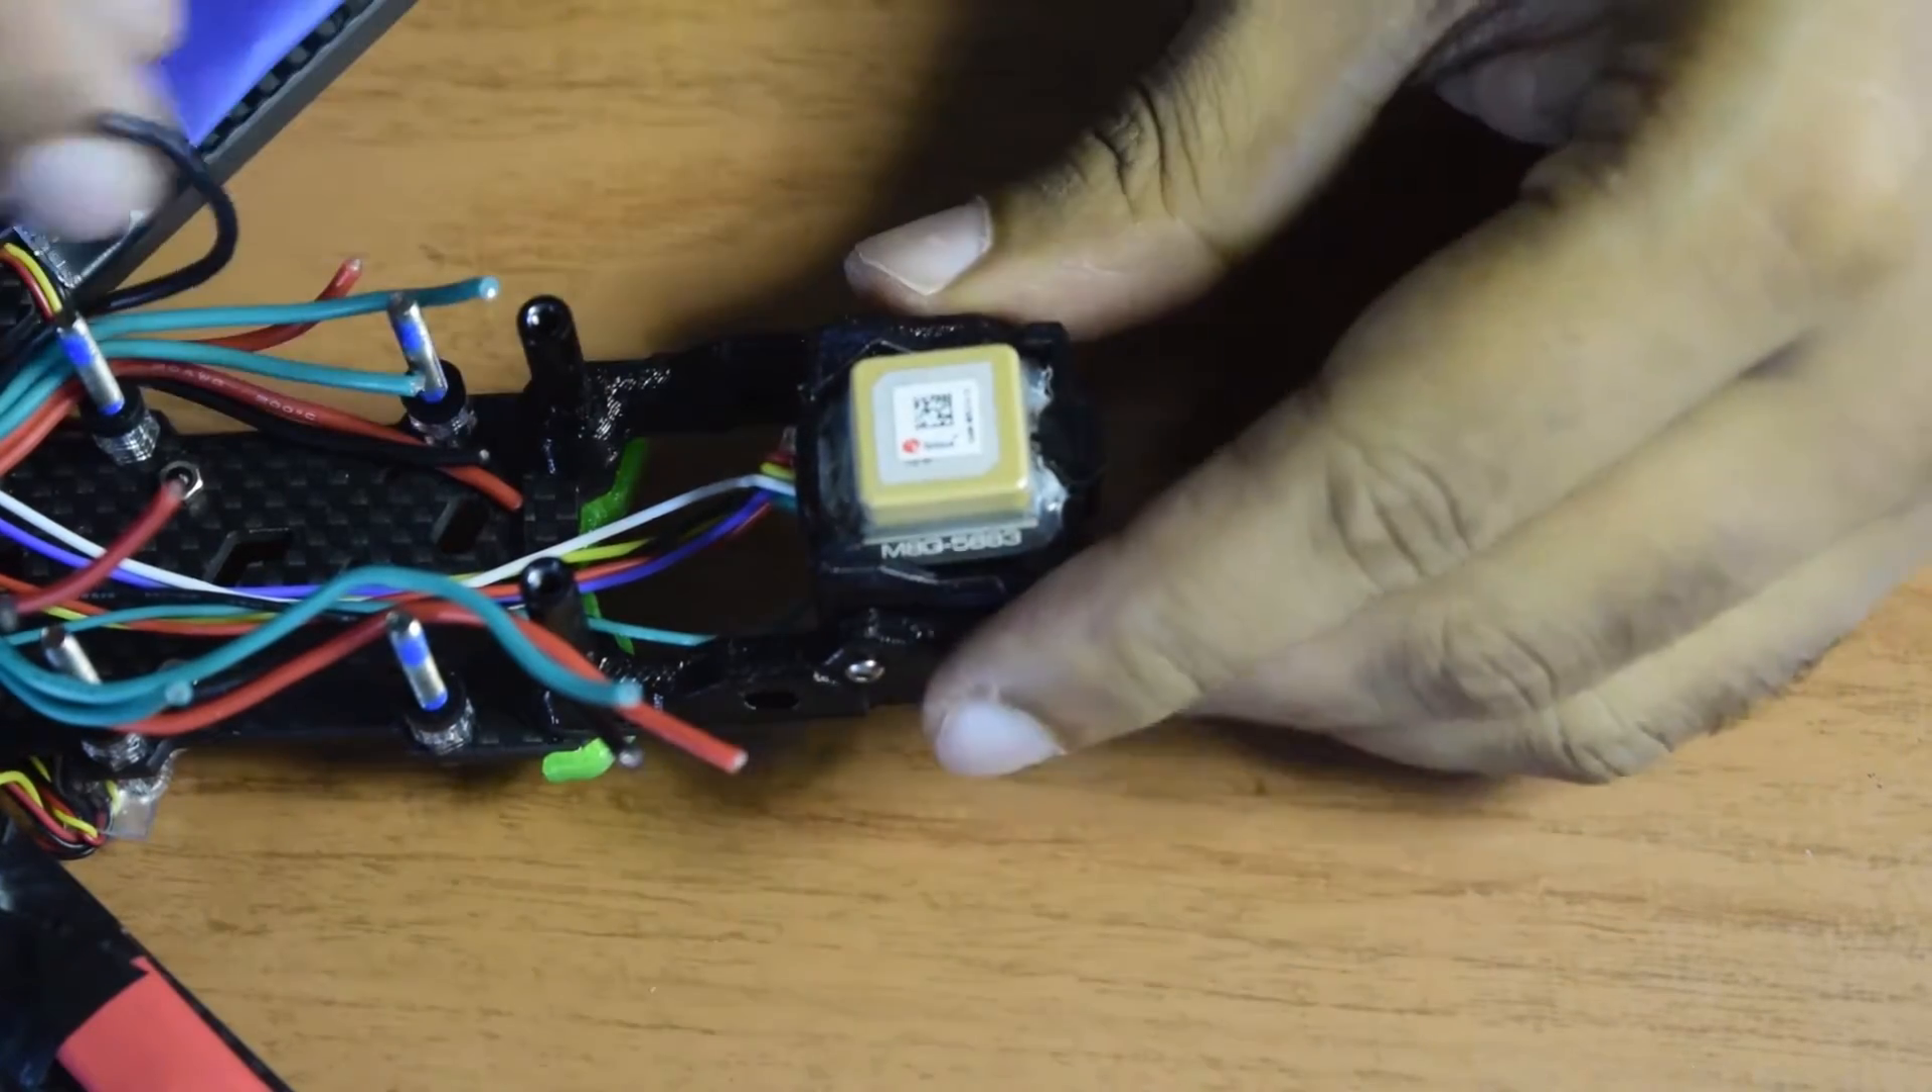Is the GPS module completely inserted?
Yes.